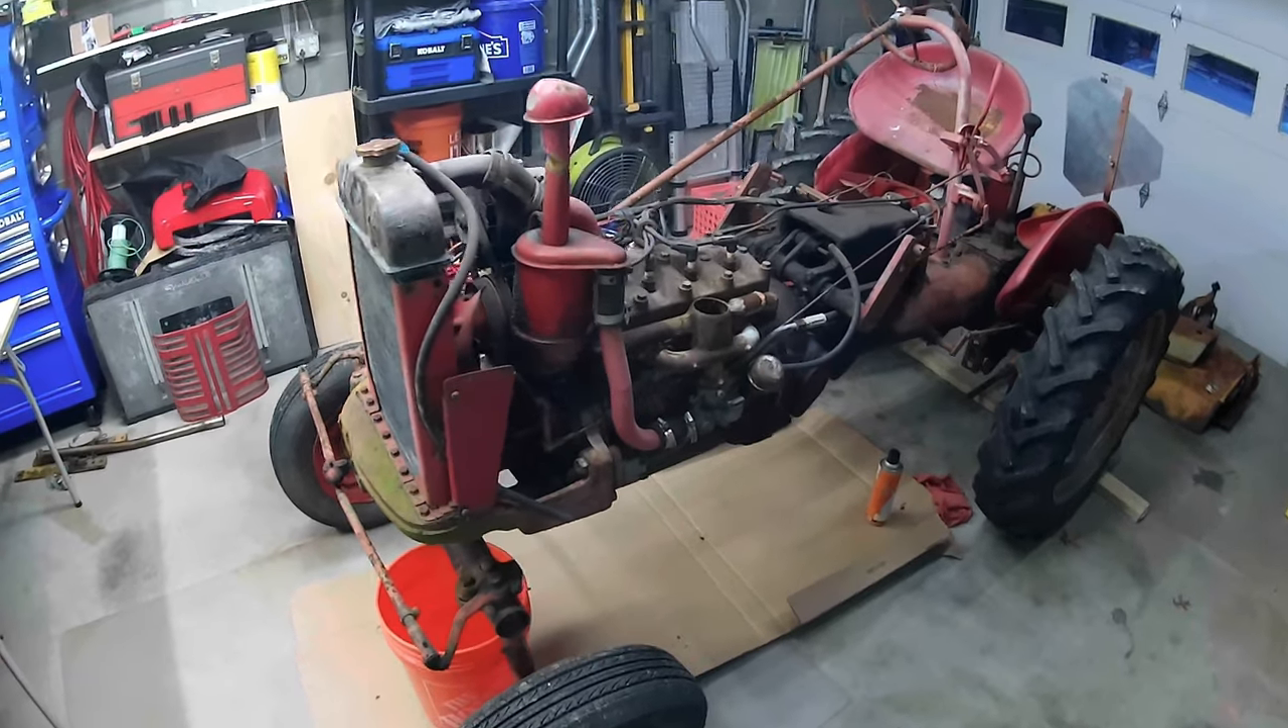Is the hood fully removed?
Yes.